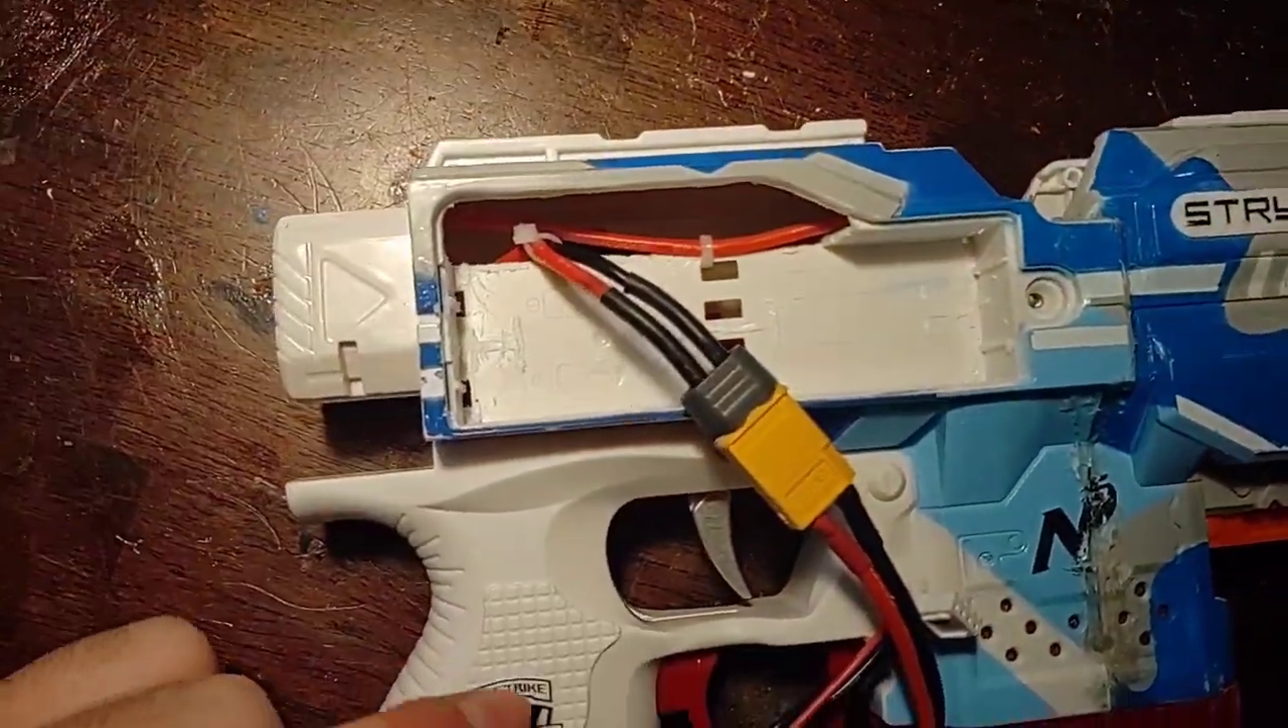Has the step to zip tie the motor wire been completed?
Yes.